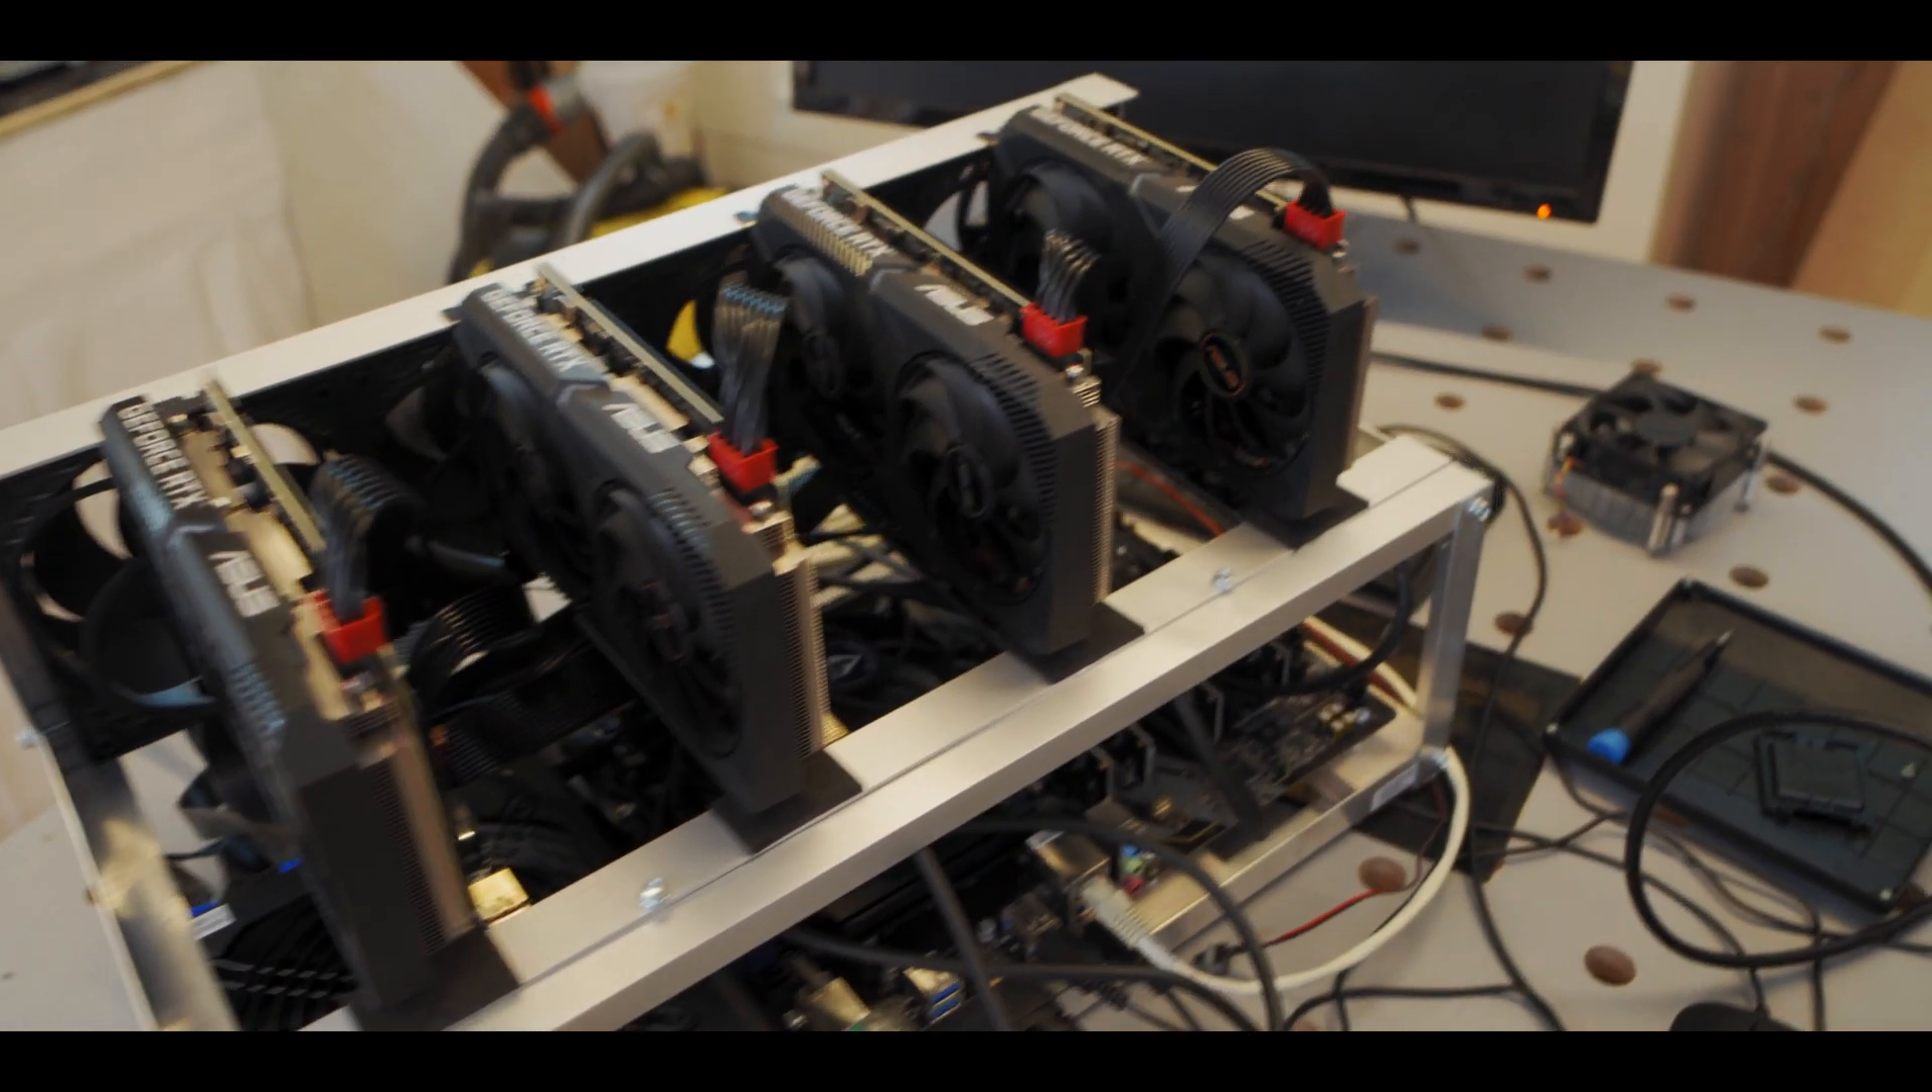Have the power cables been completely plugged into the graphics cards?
Yes.